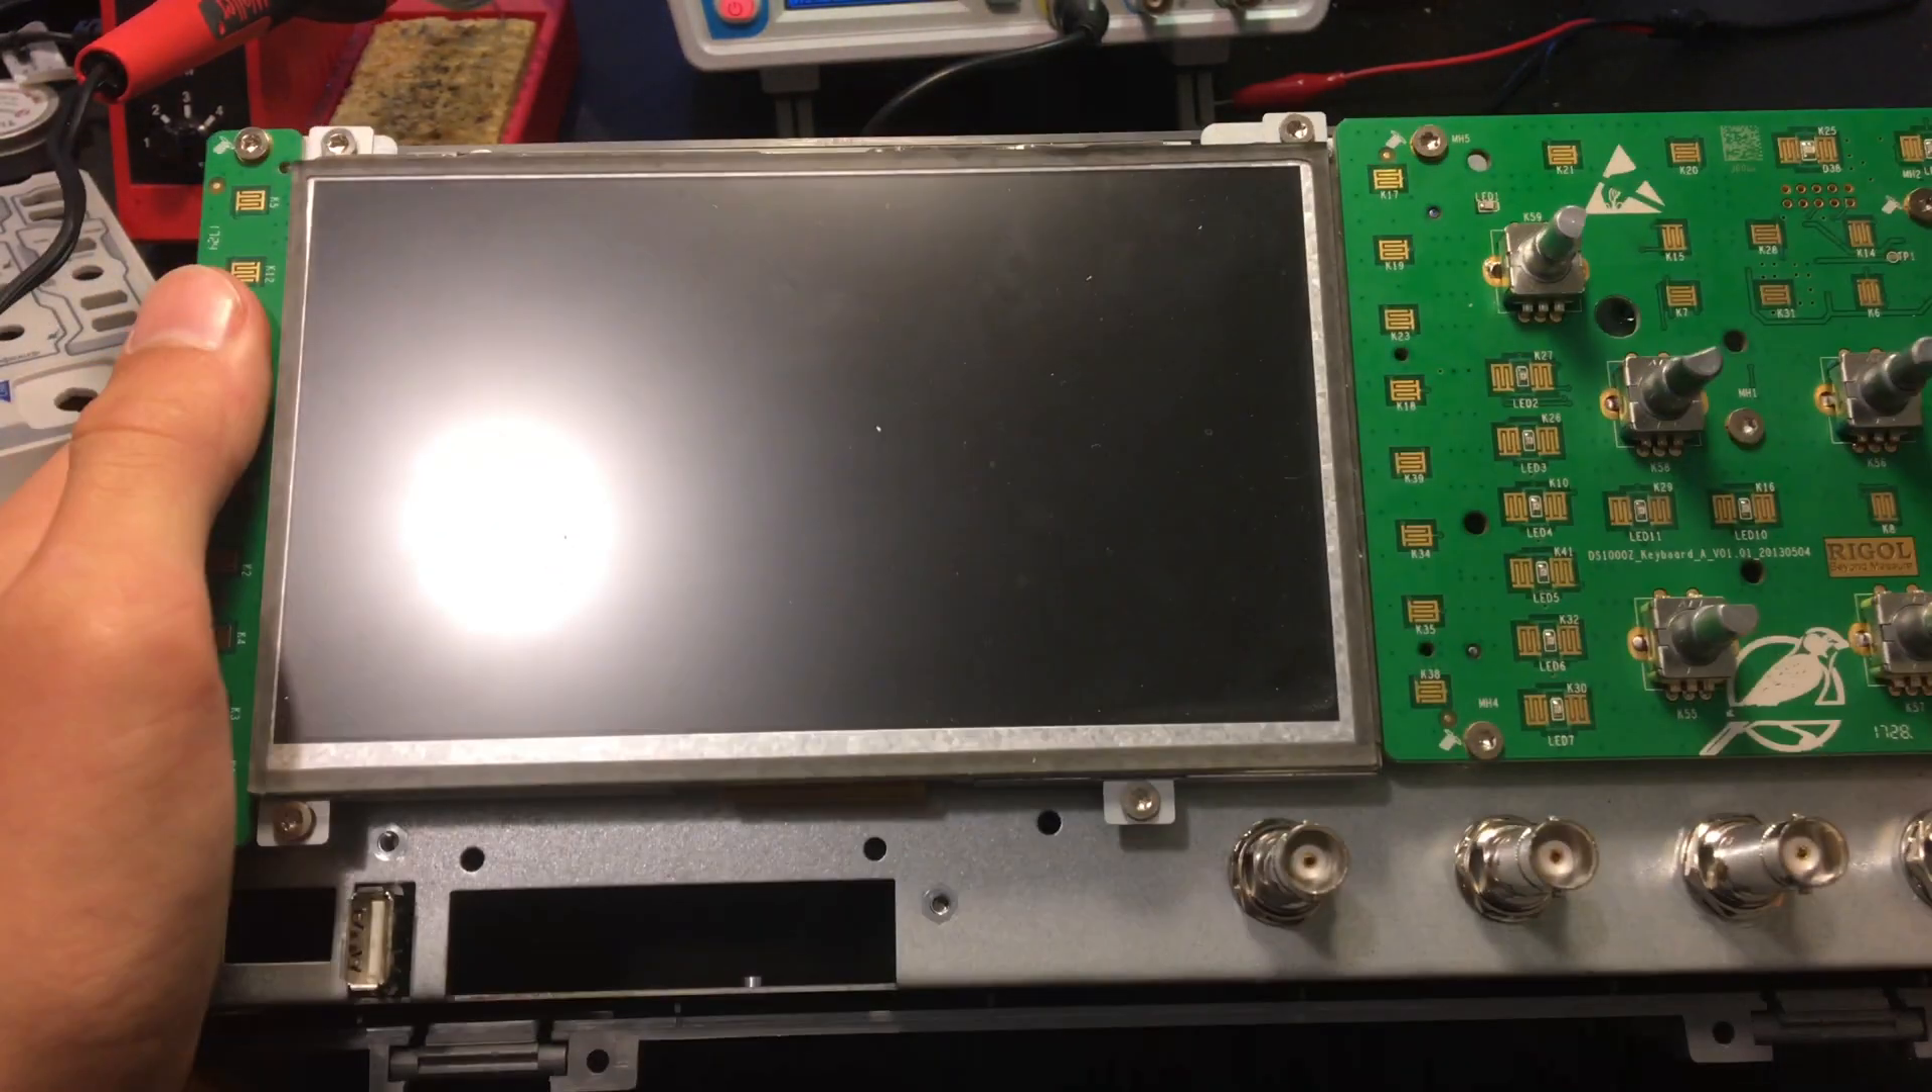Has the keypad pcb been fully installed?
Yes.